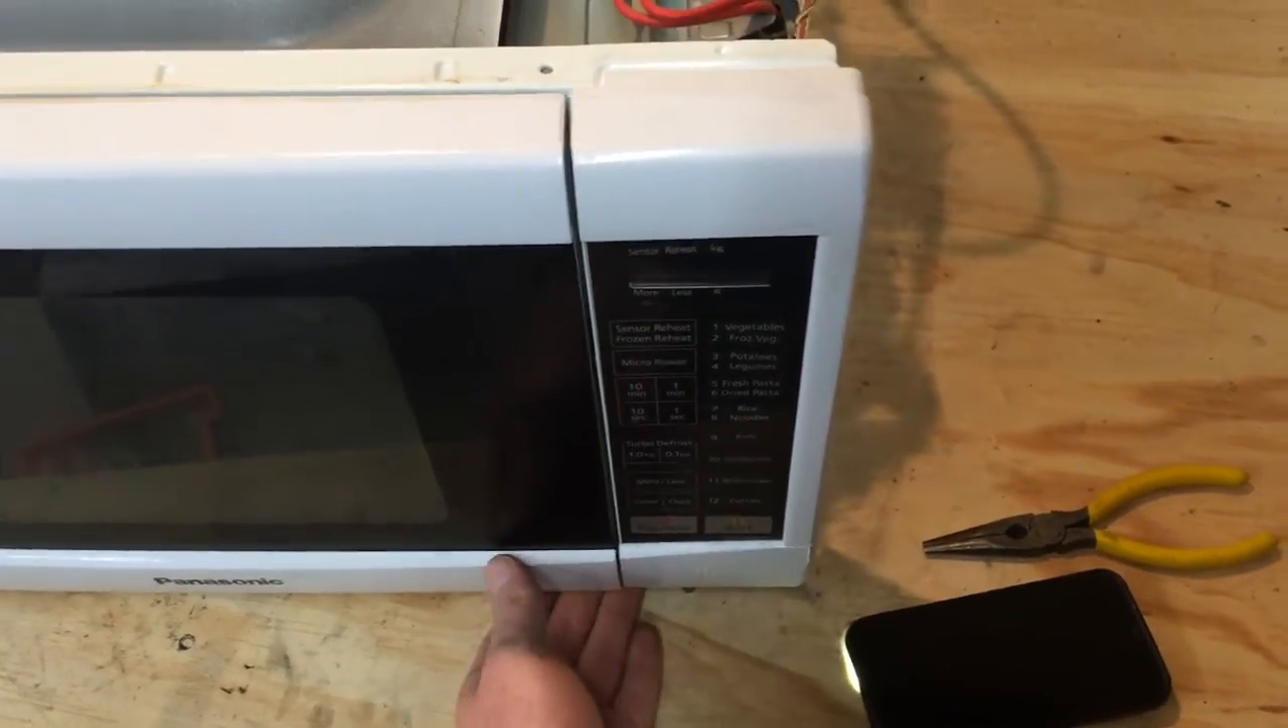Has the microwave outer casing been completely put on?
No.